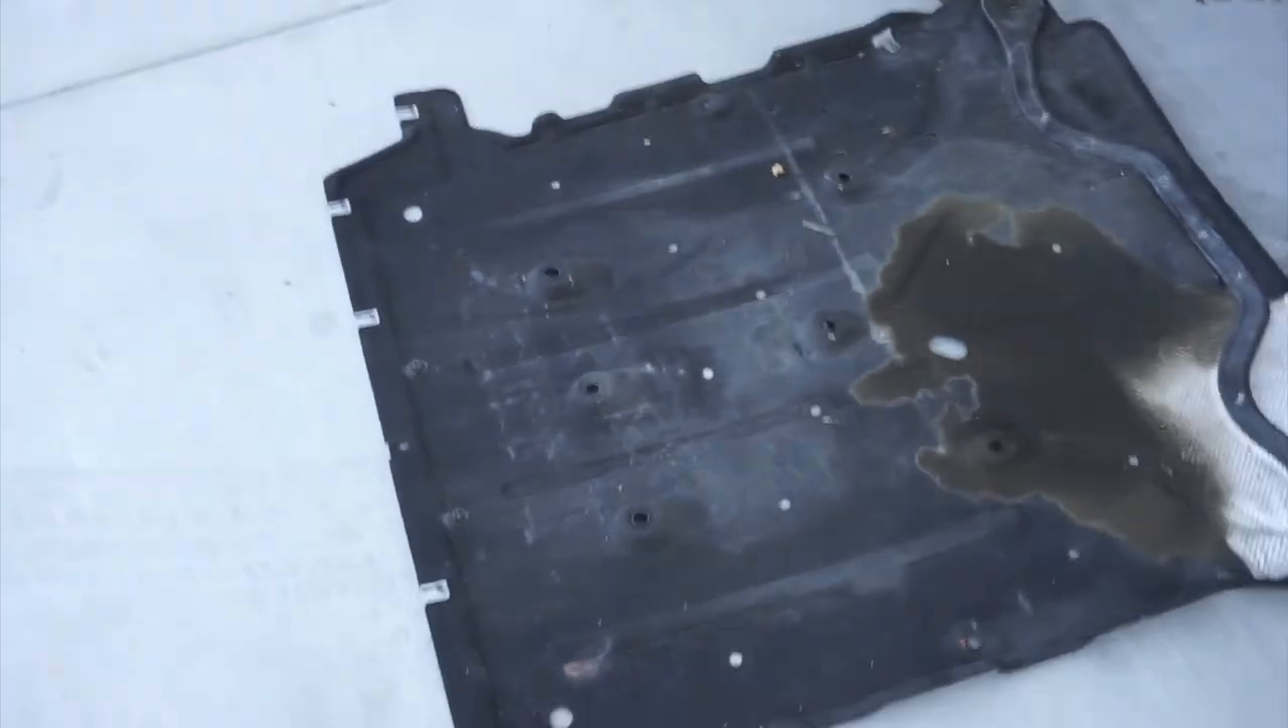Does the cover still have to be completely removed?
No.